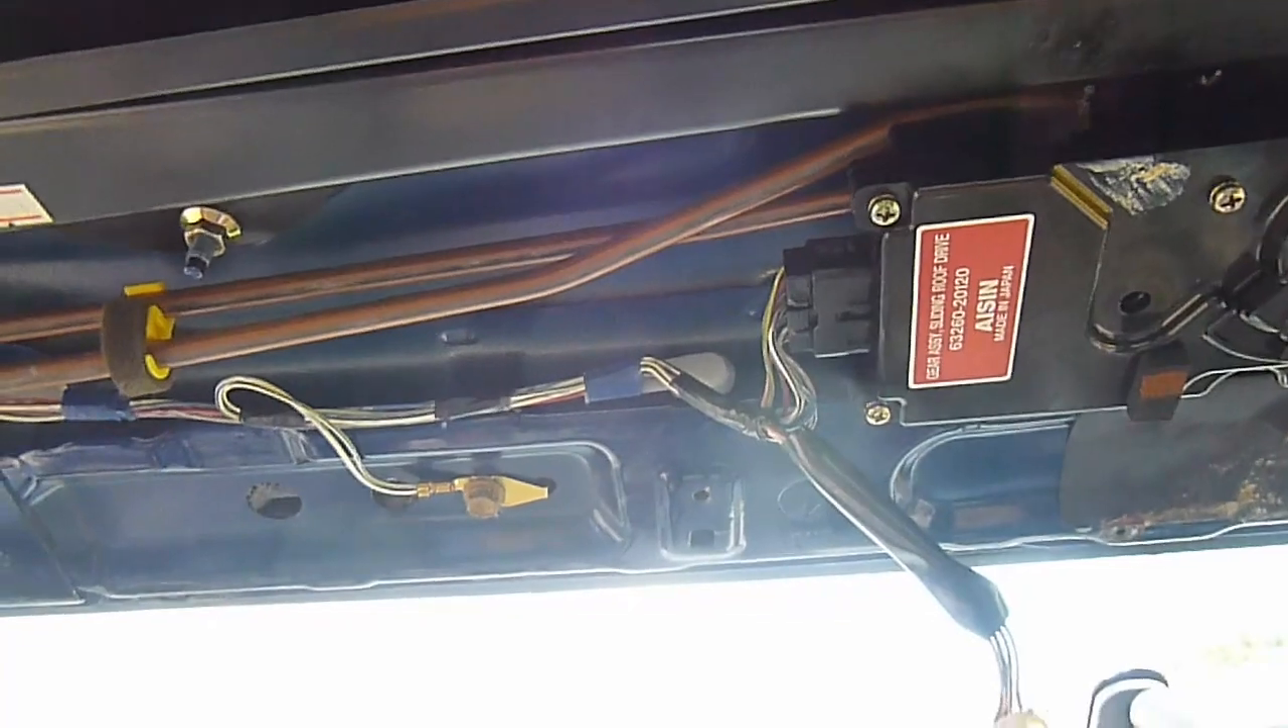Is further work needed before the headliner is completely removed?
No.